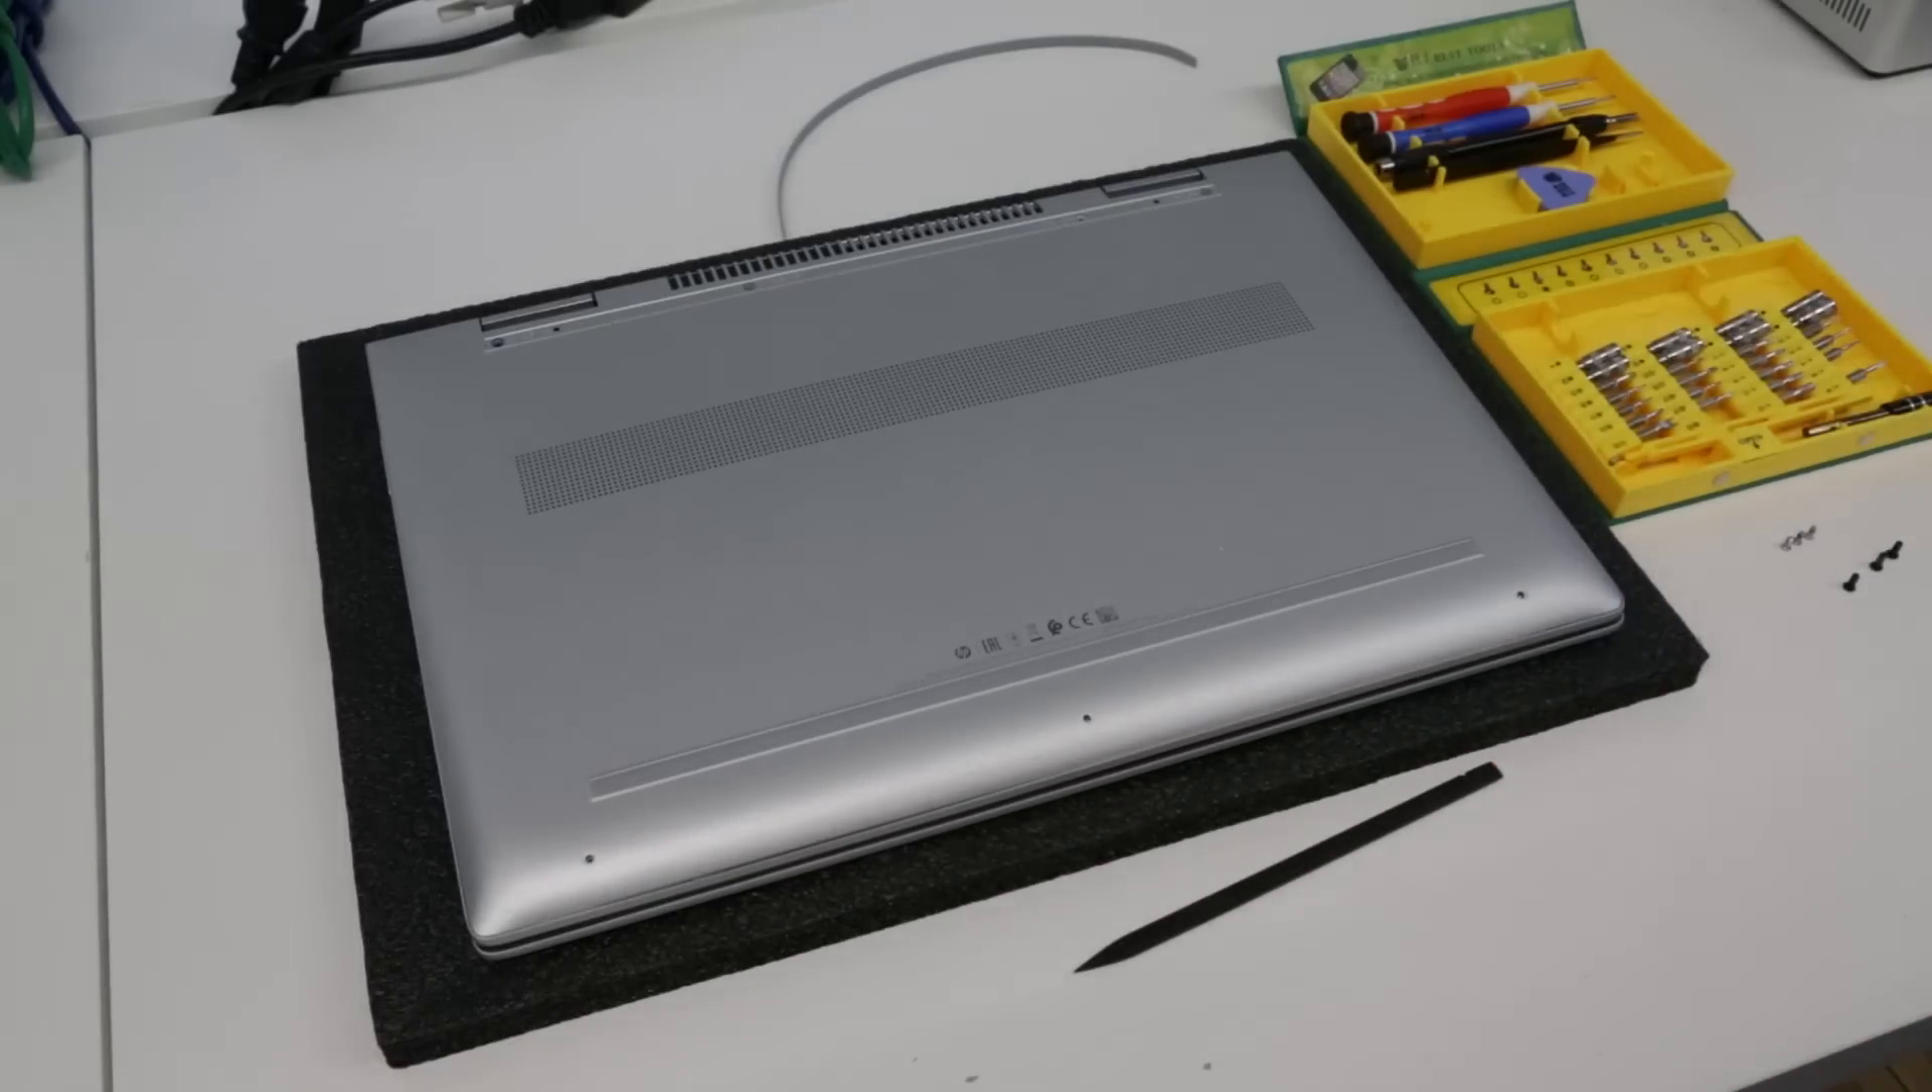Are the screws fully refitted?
No.